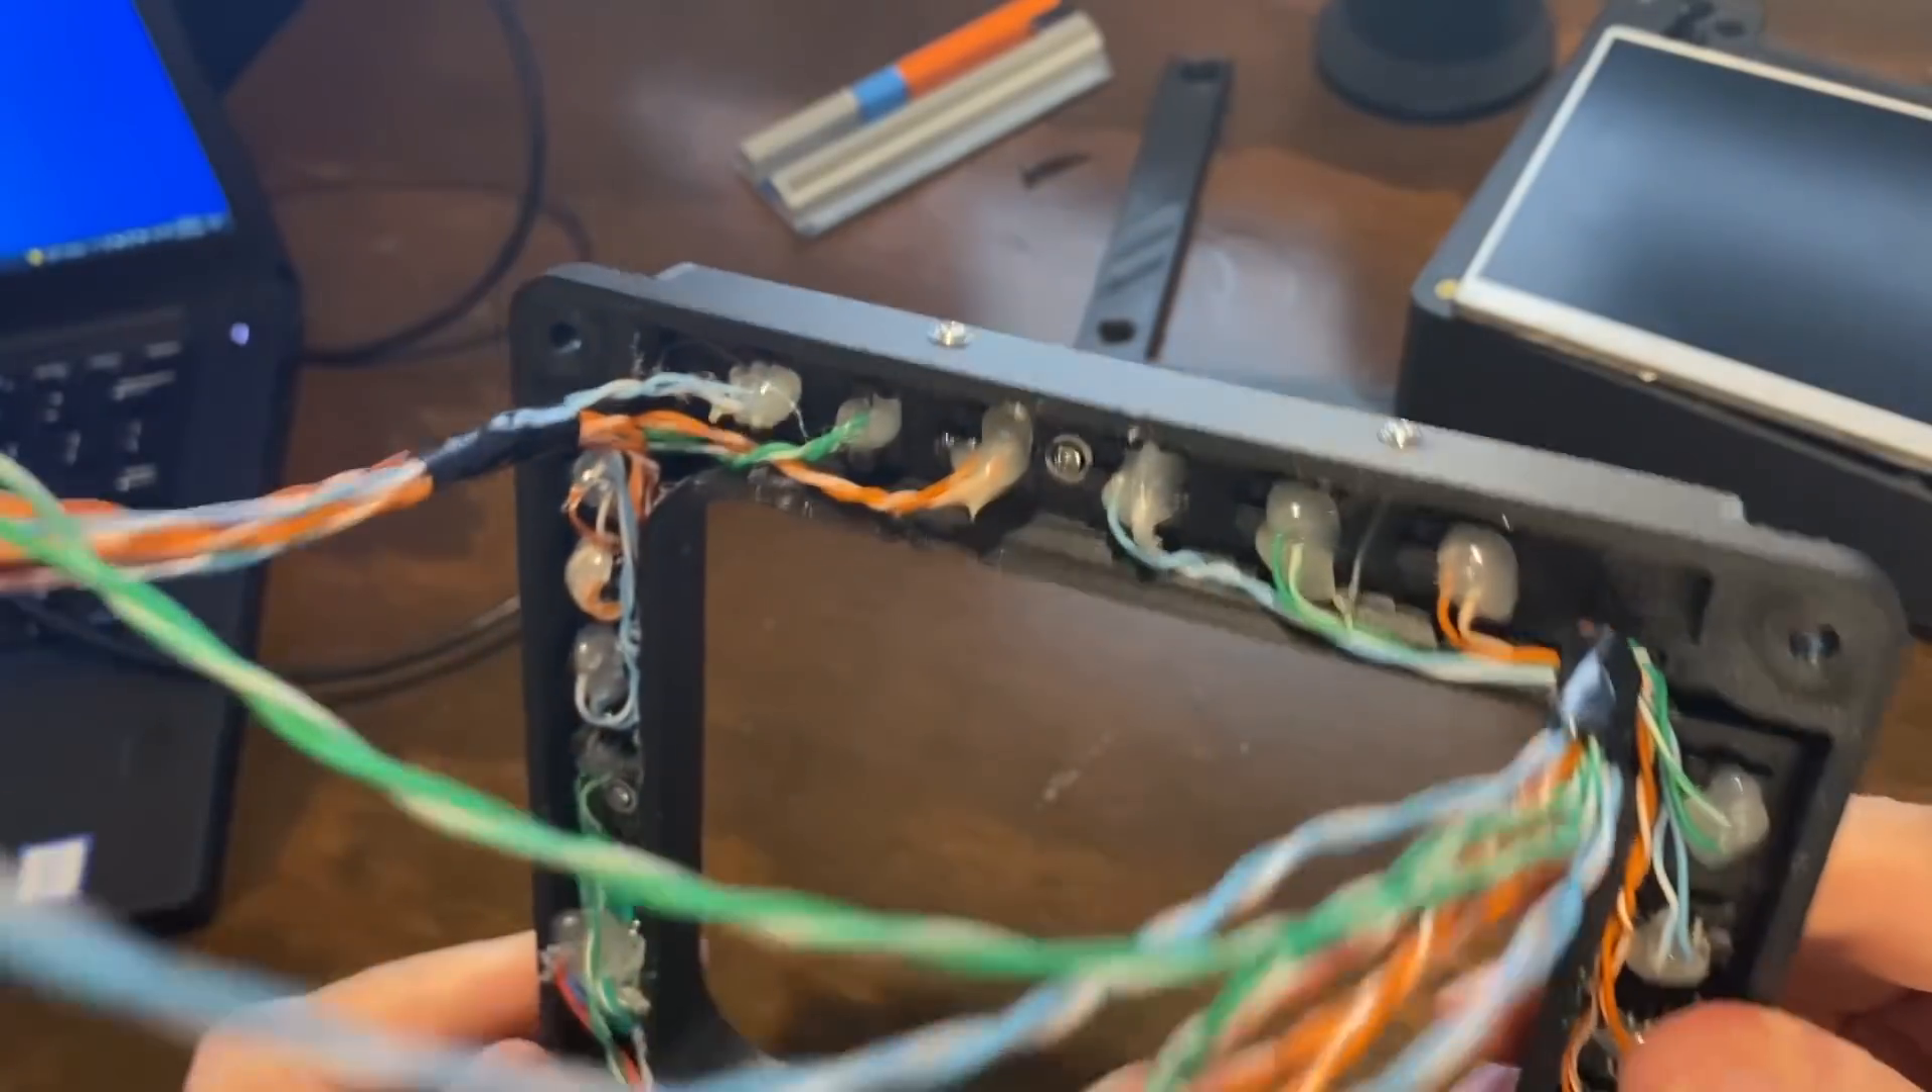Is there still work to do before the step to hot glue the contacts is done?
No.